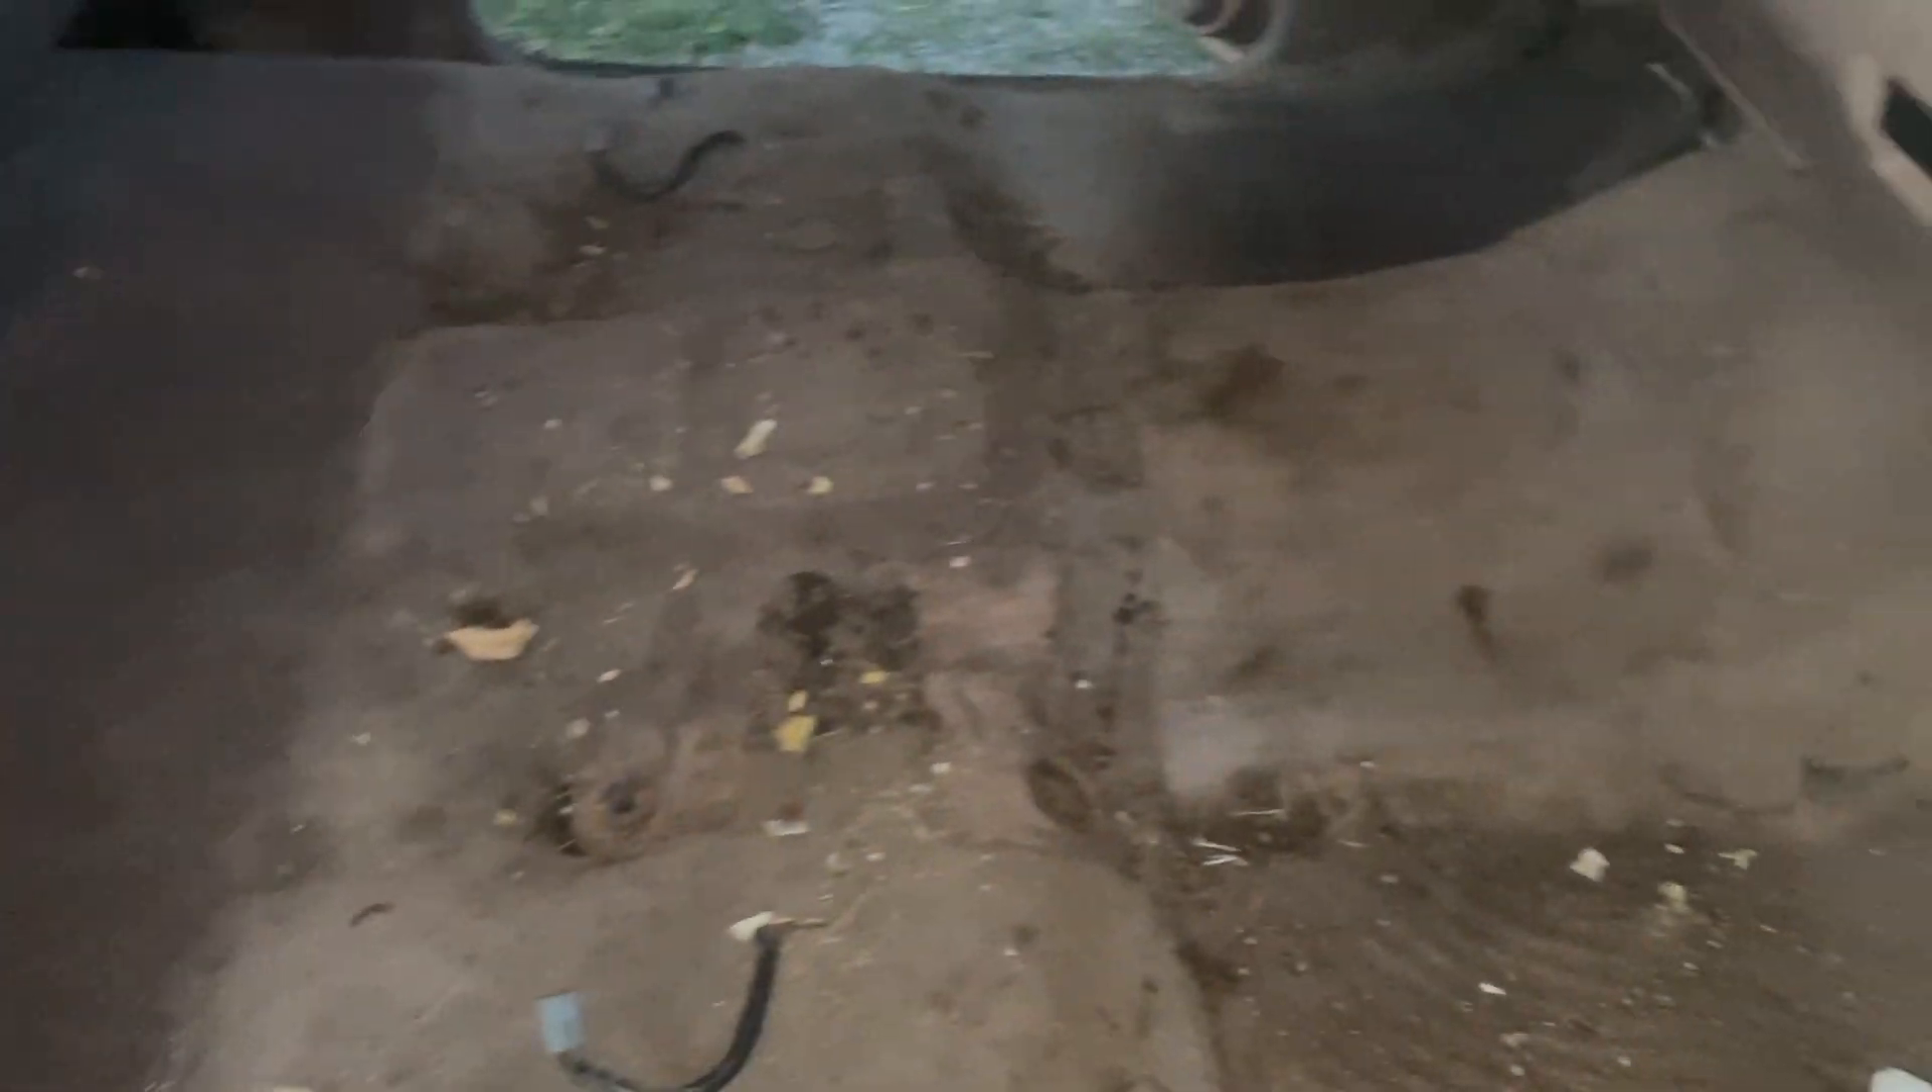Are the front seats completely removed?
Yes.